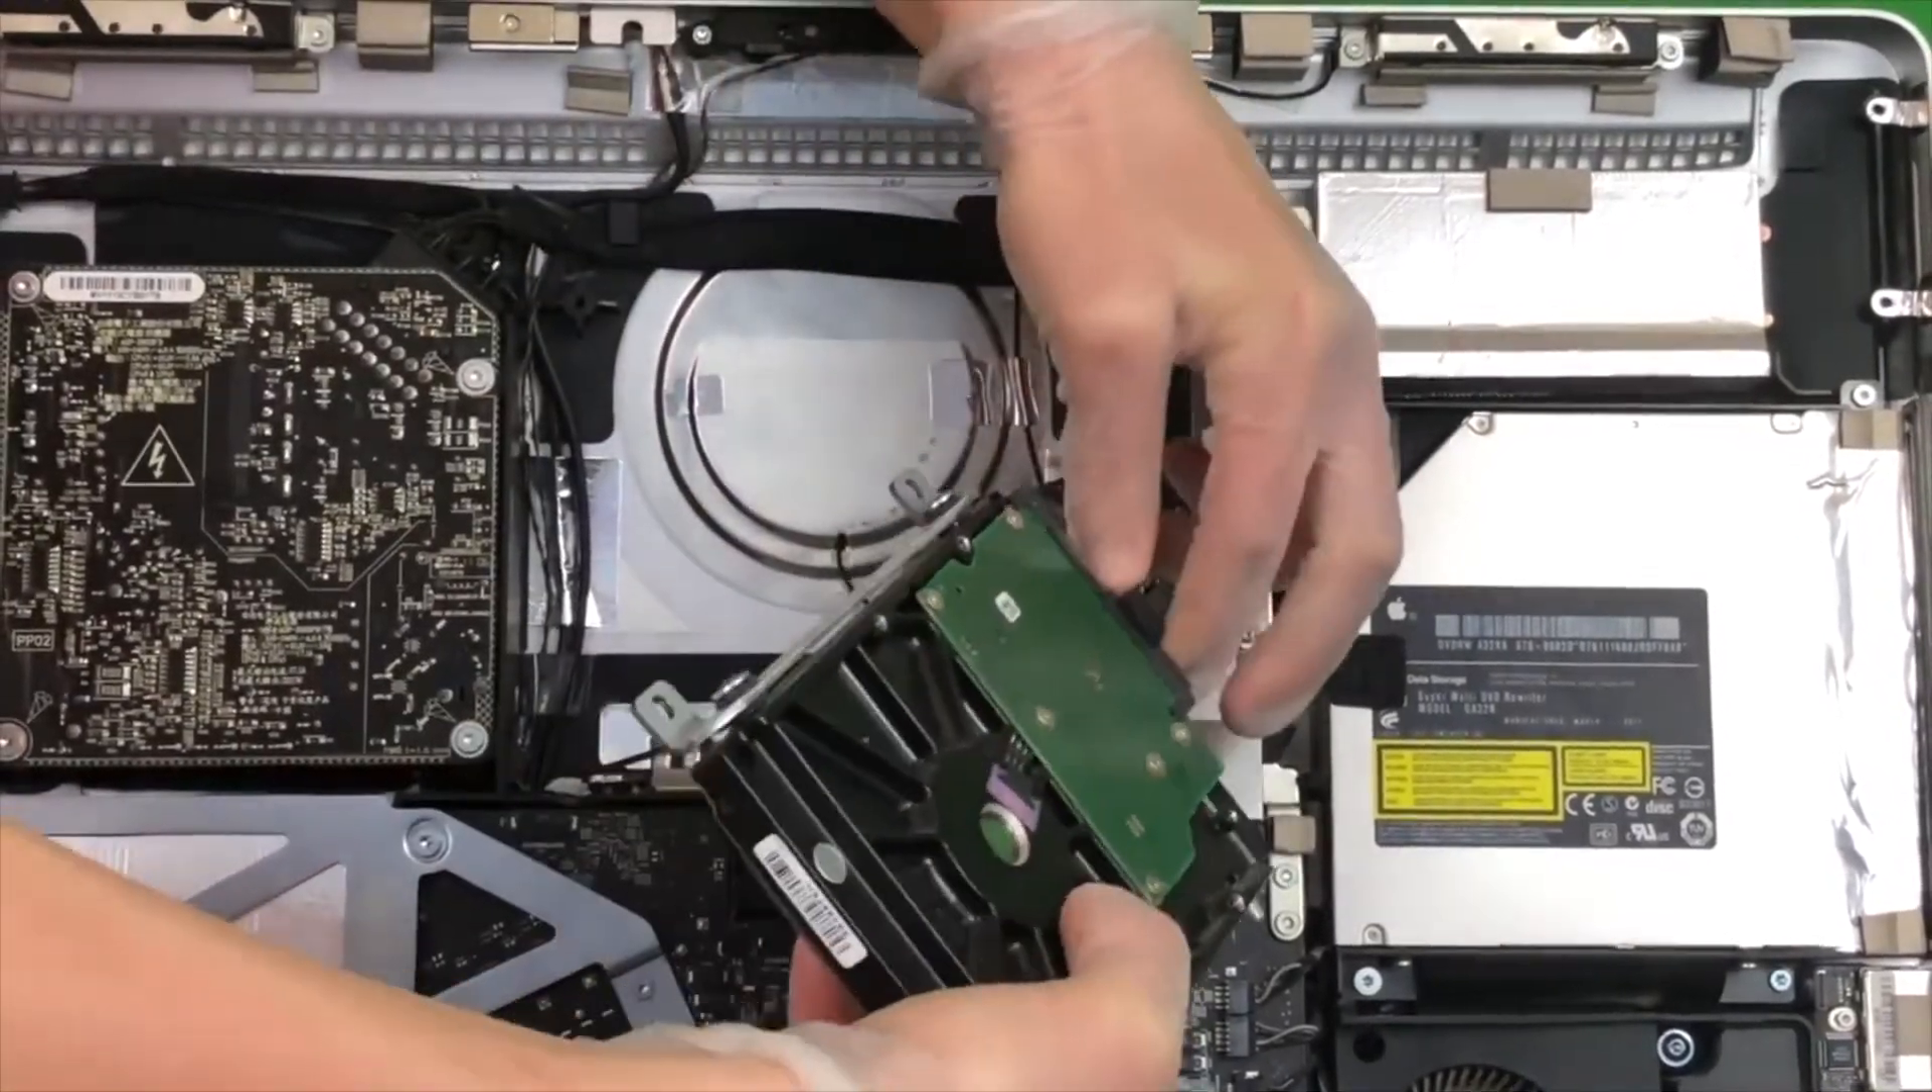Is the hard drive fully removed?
No.